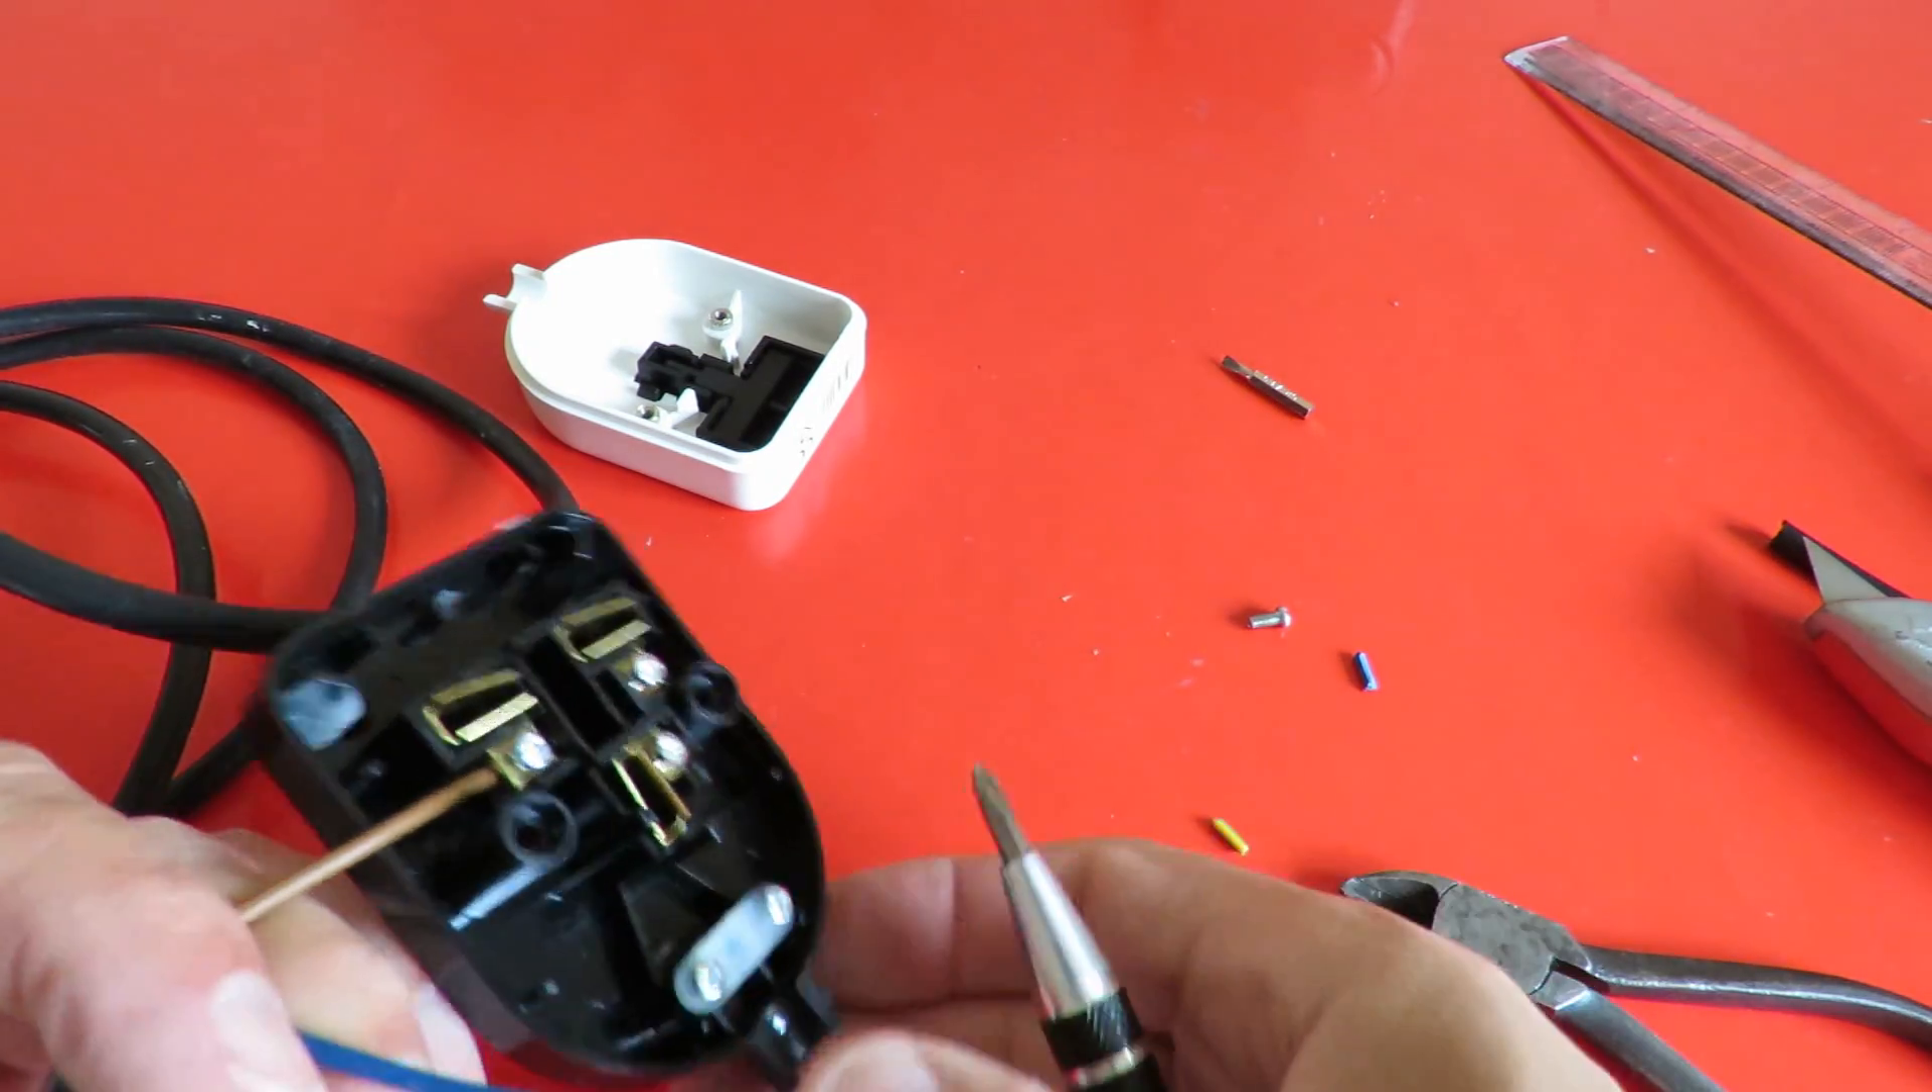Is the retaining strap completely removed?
No.